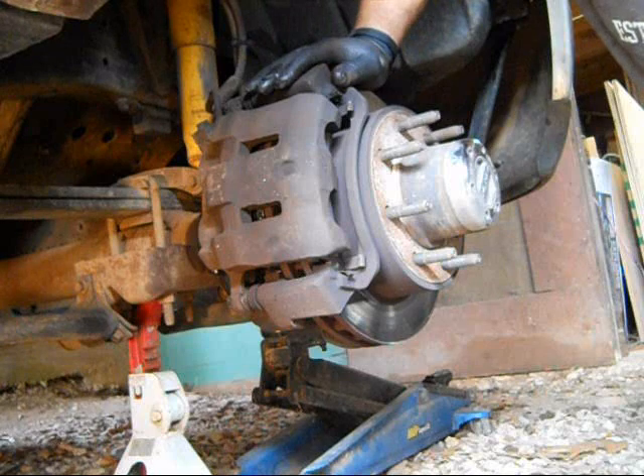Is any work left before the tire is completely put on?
Yes.